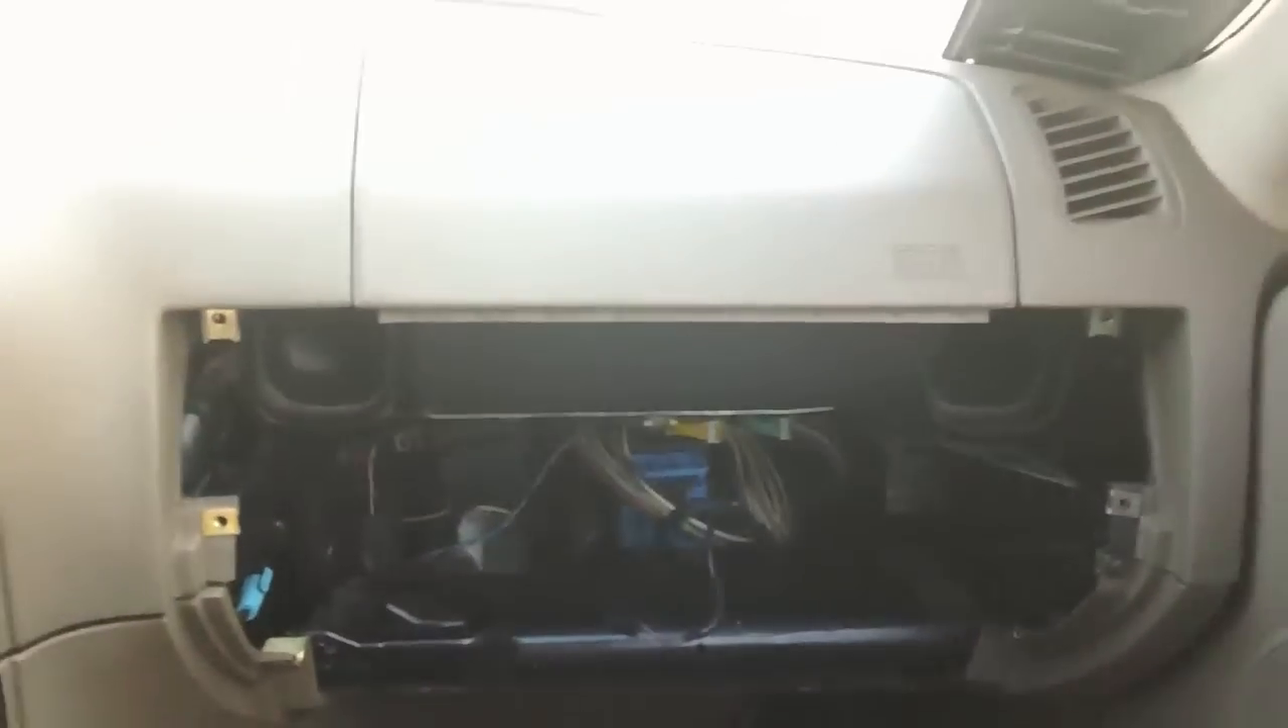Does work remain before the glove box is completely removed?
No.